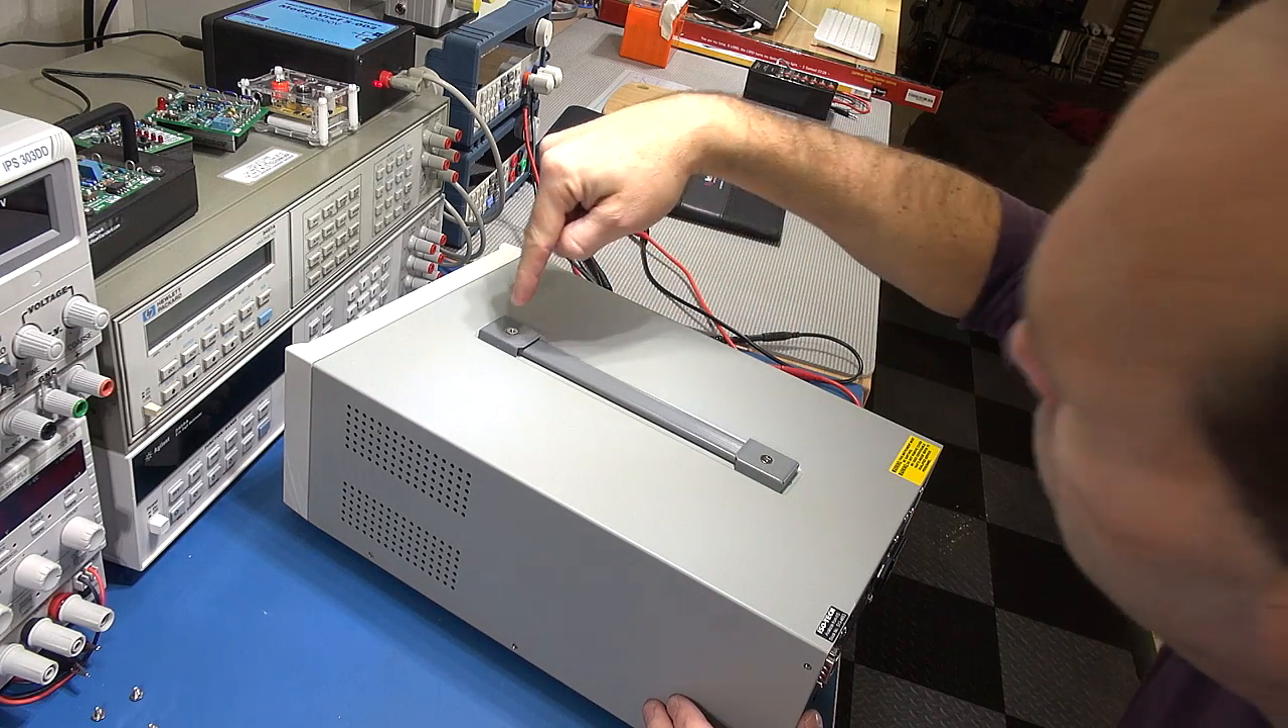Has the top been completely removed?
No.